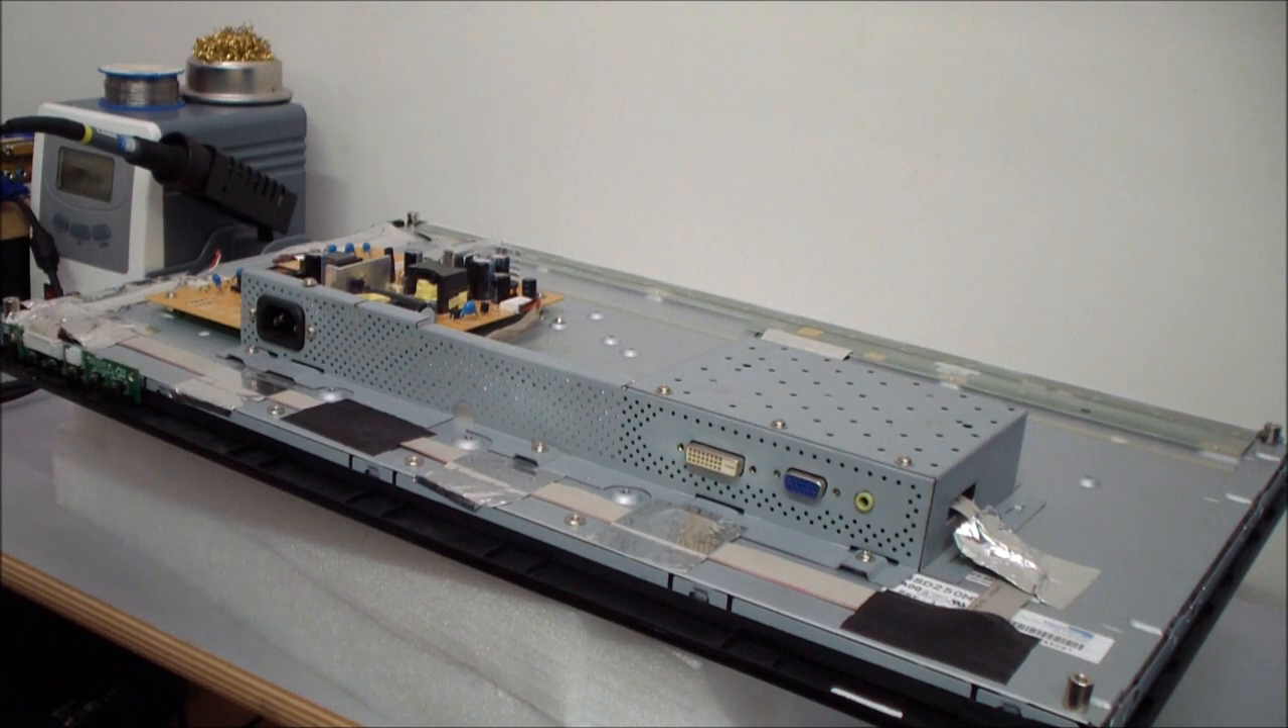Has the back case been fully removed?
Yes.